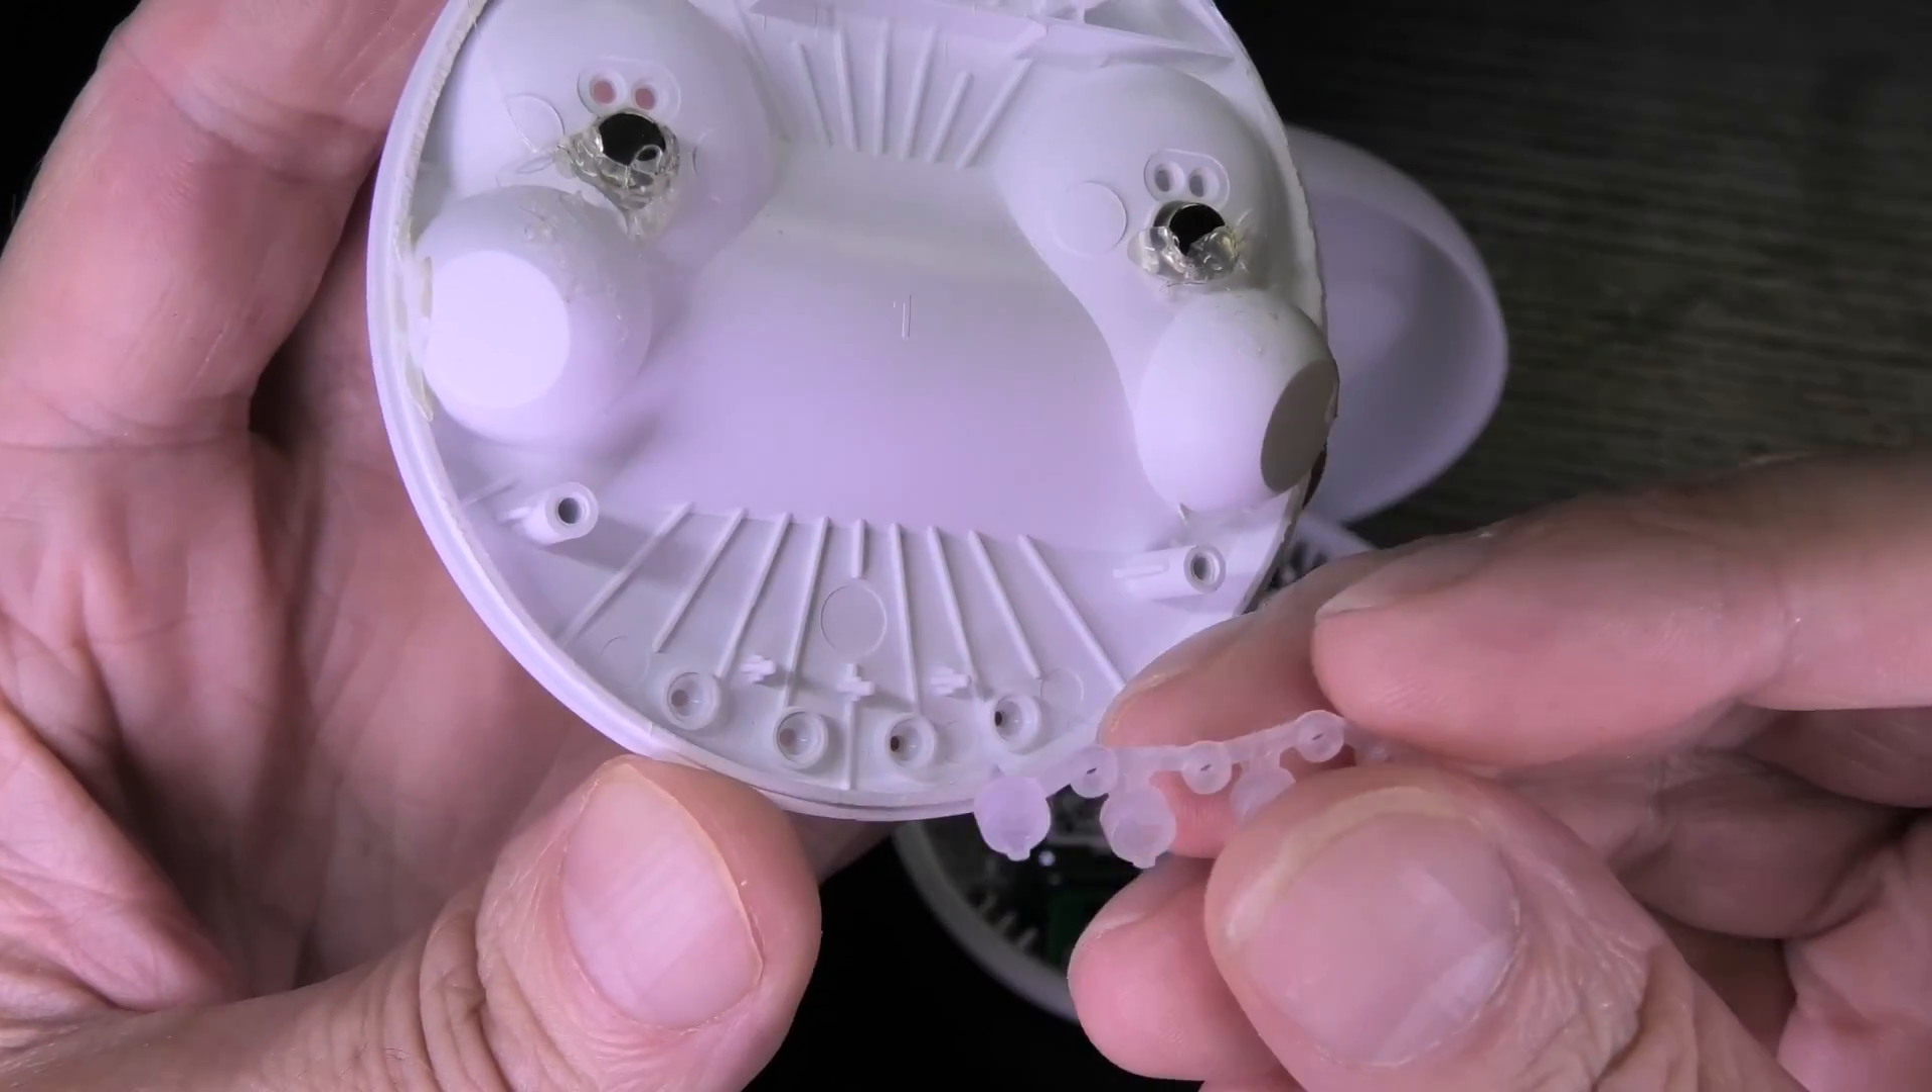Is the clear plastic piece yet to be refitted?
Yes.